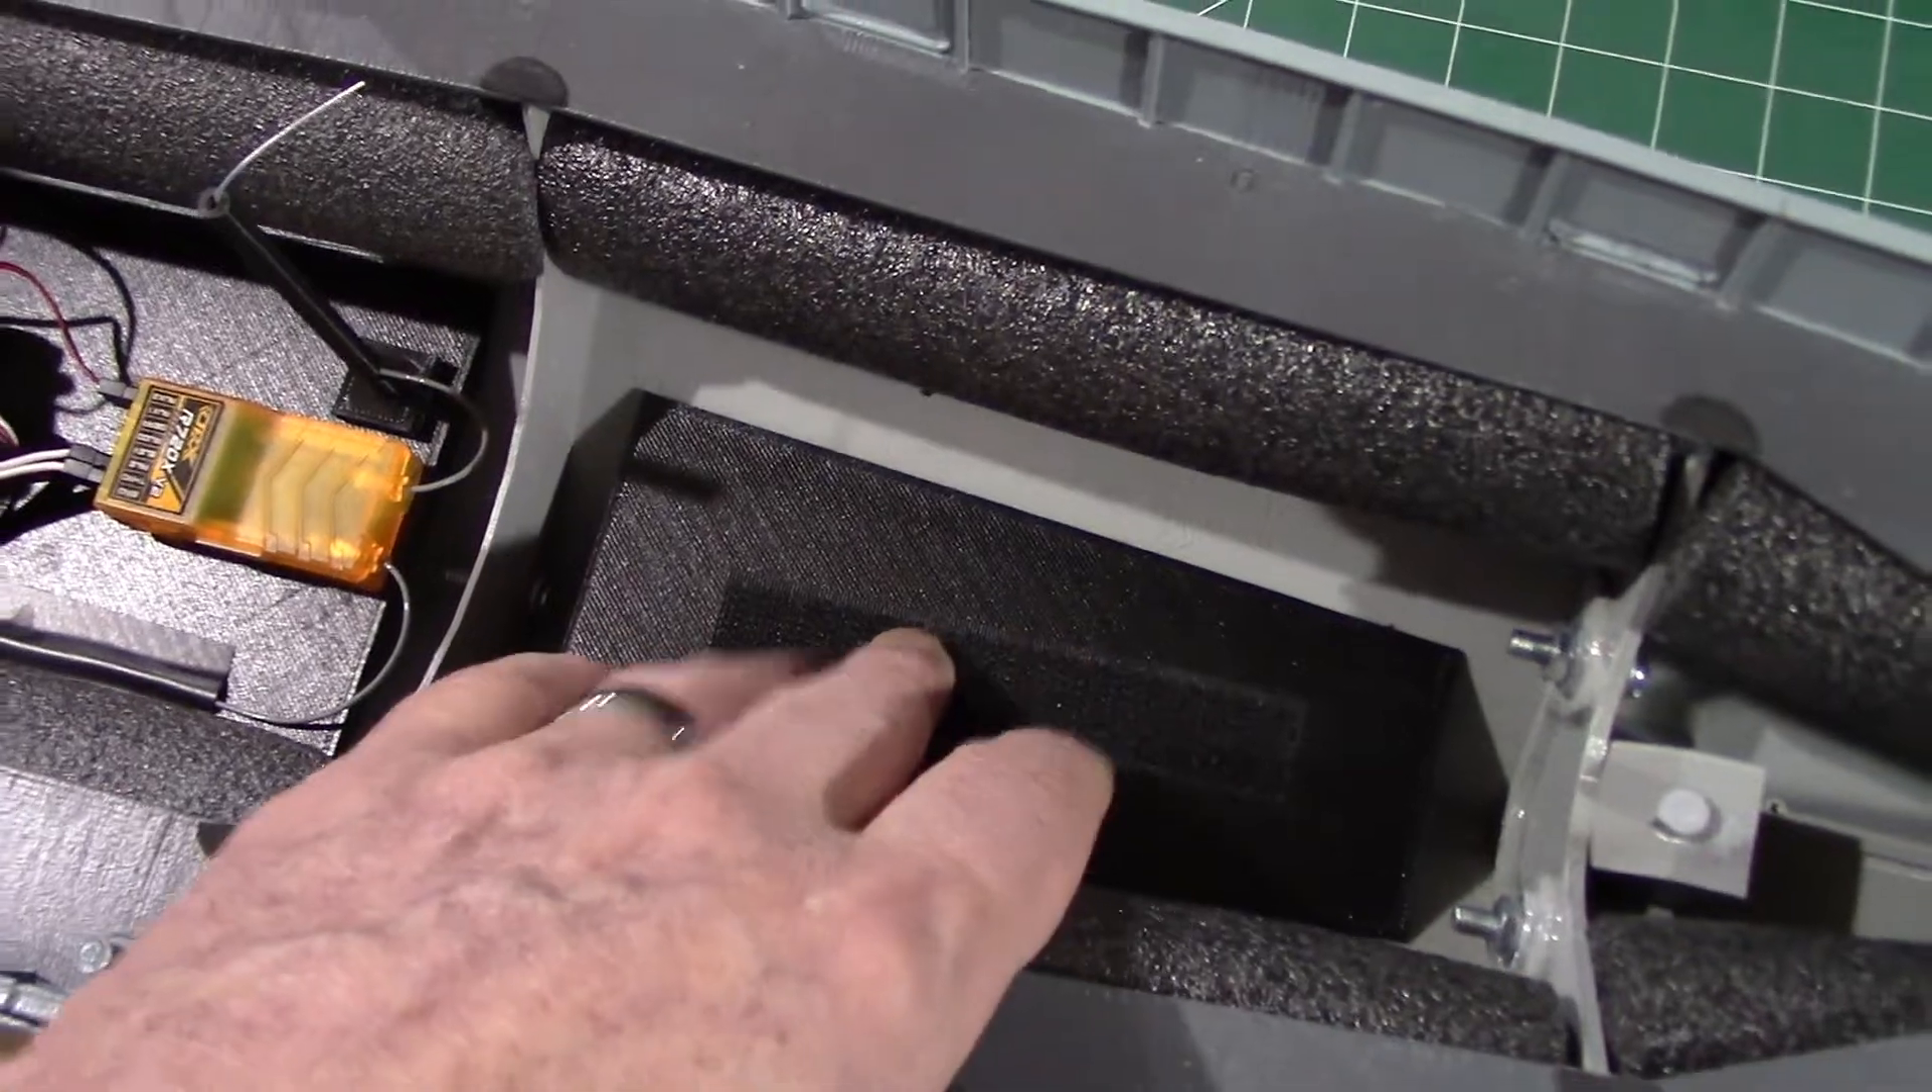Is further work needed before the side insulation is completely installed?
No.